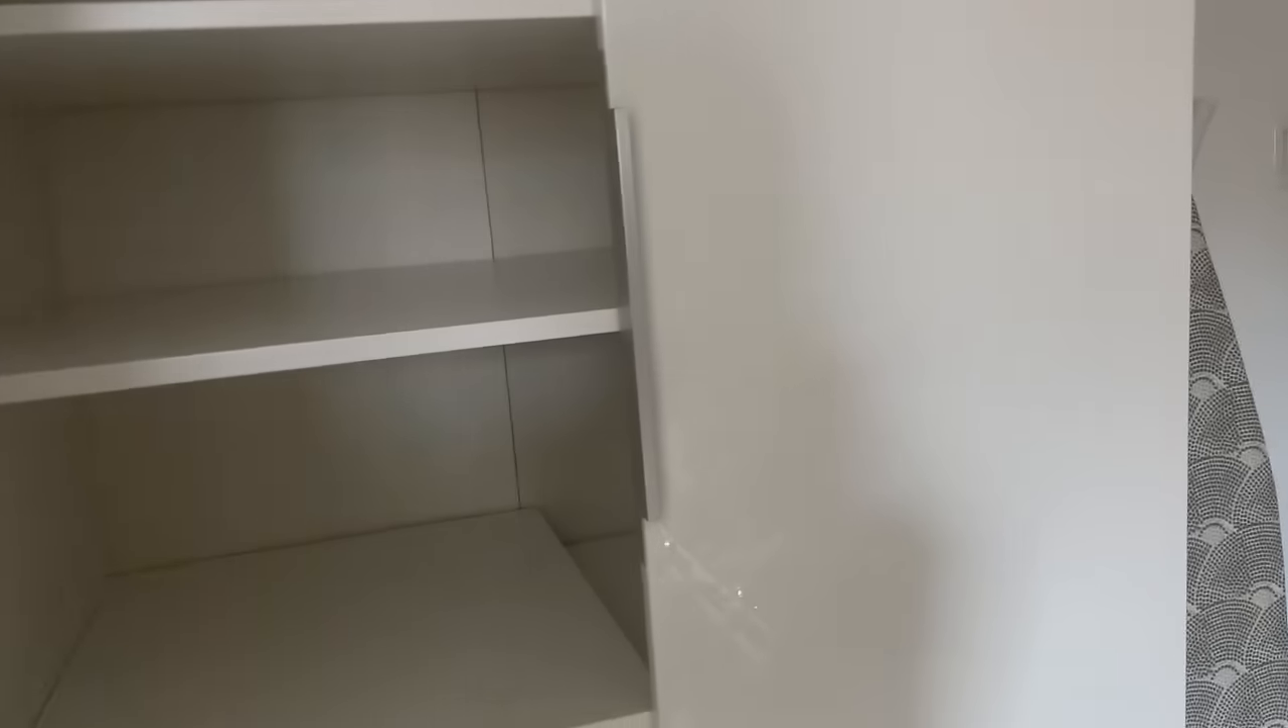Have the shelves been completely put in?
Yes.